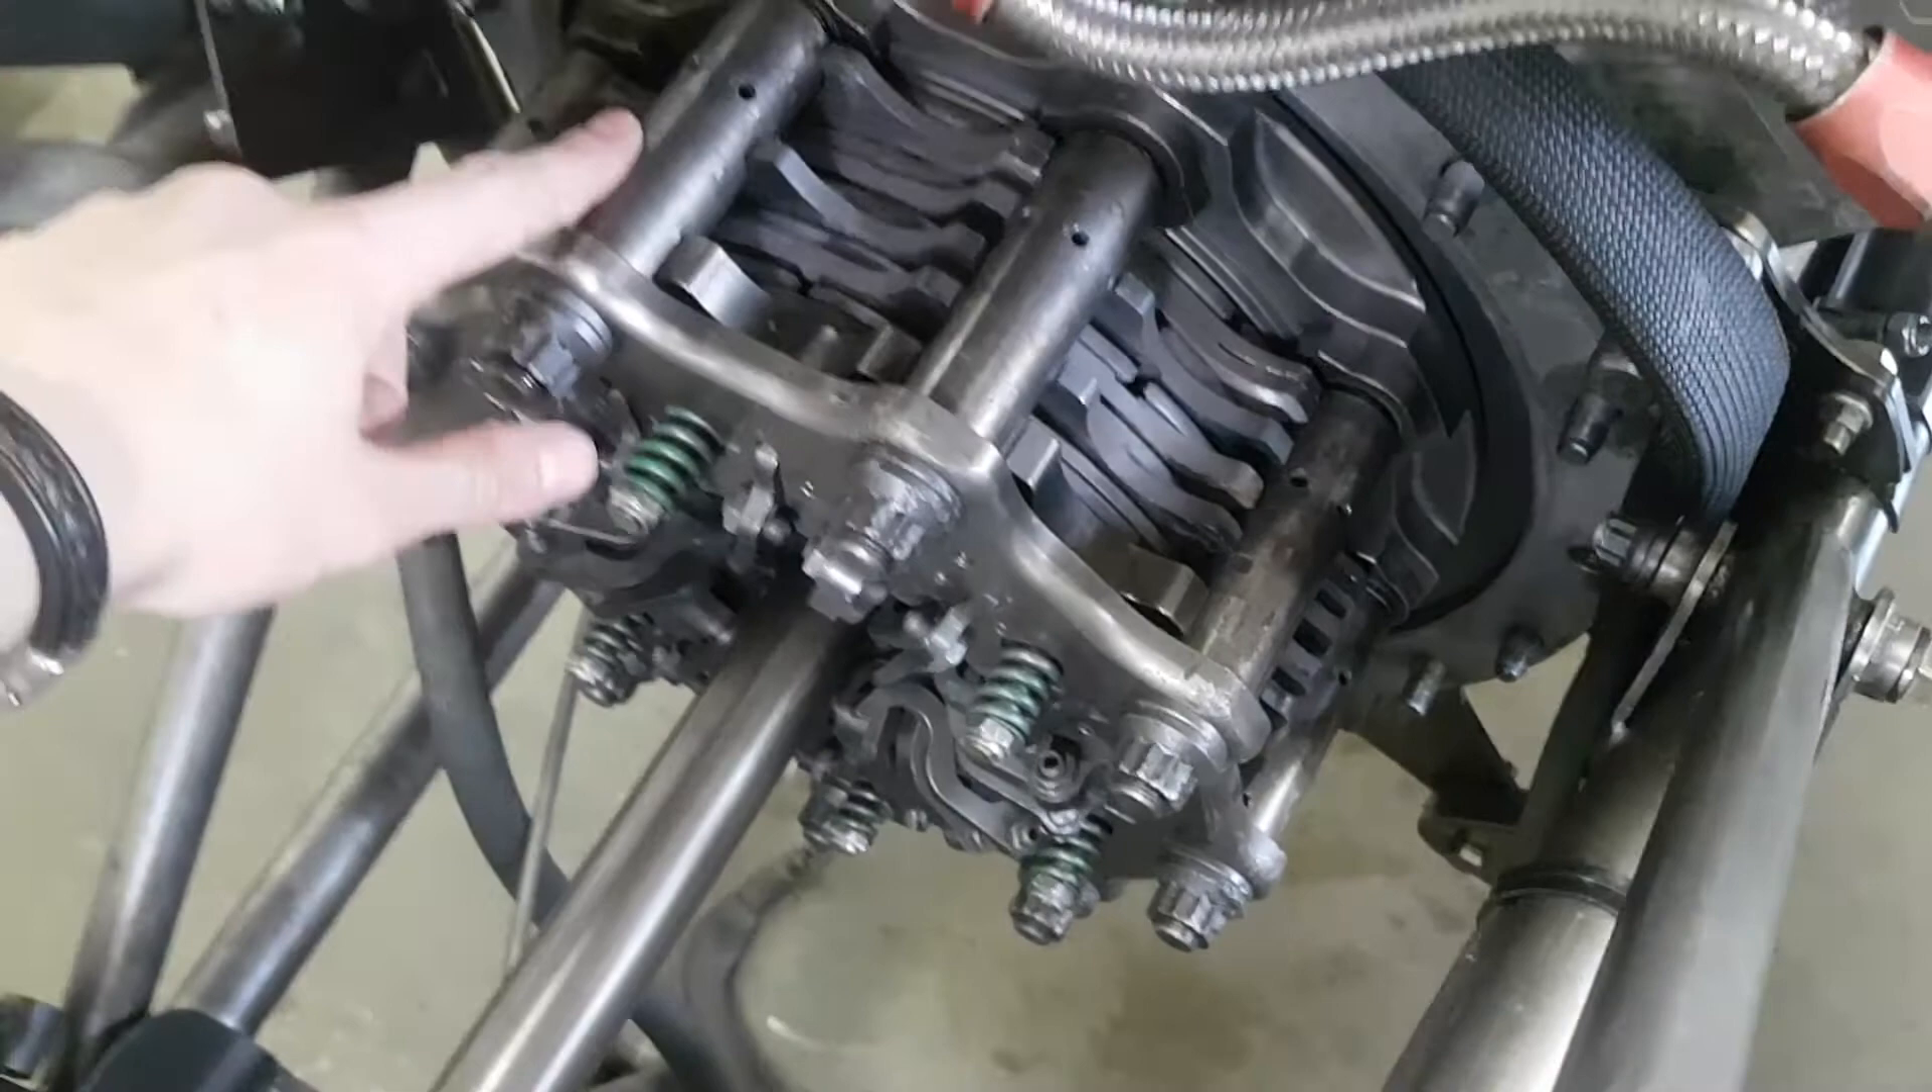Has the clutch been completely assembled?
Yes.